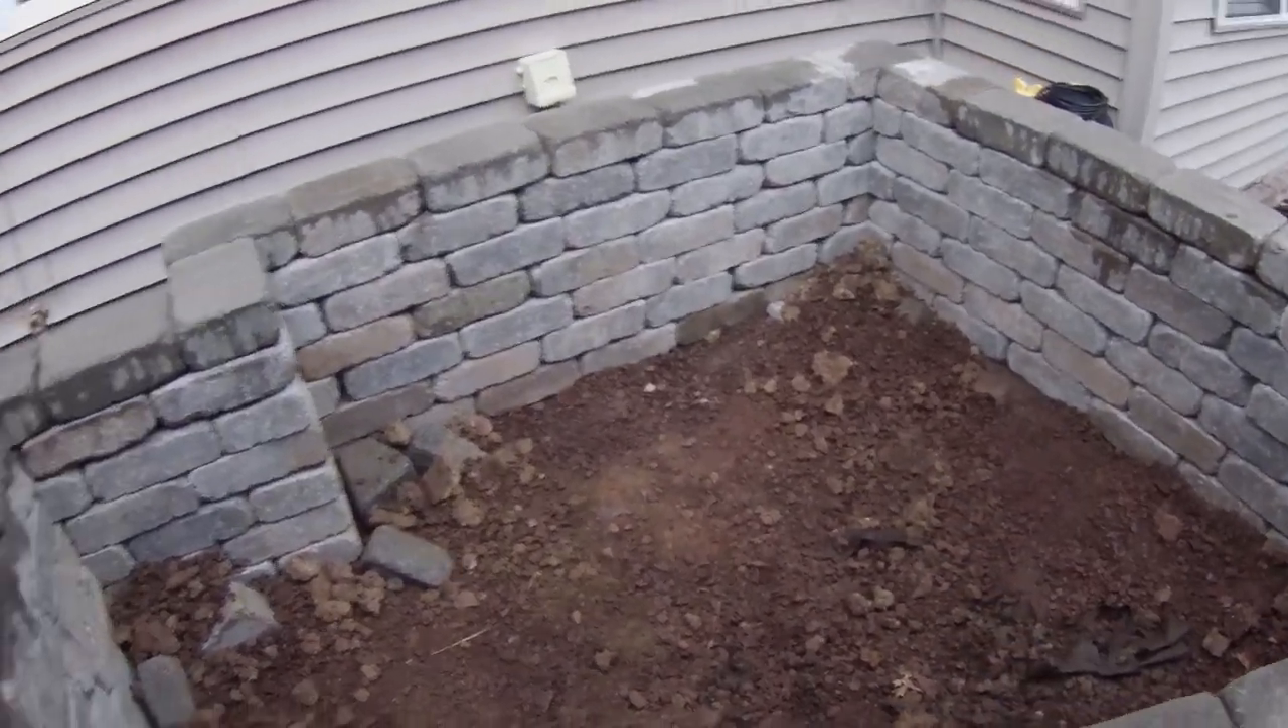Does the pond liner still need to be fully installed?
Yes.